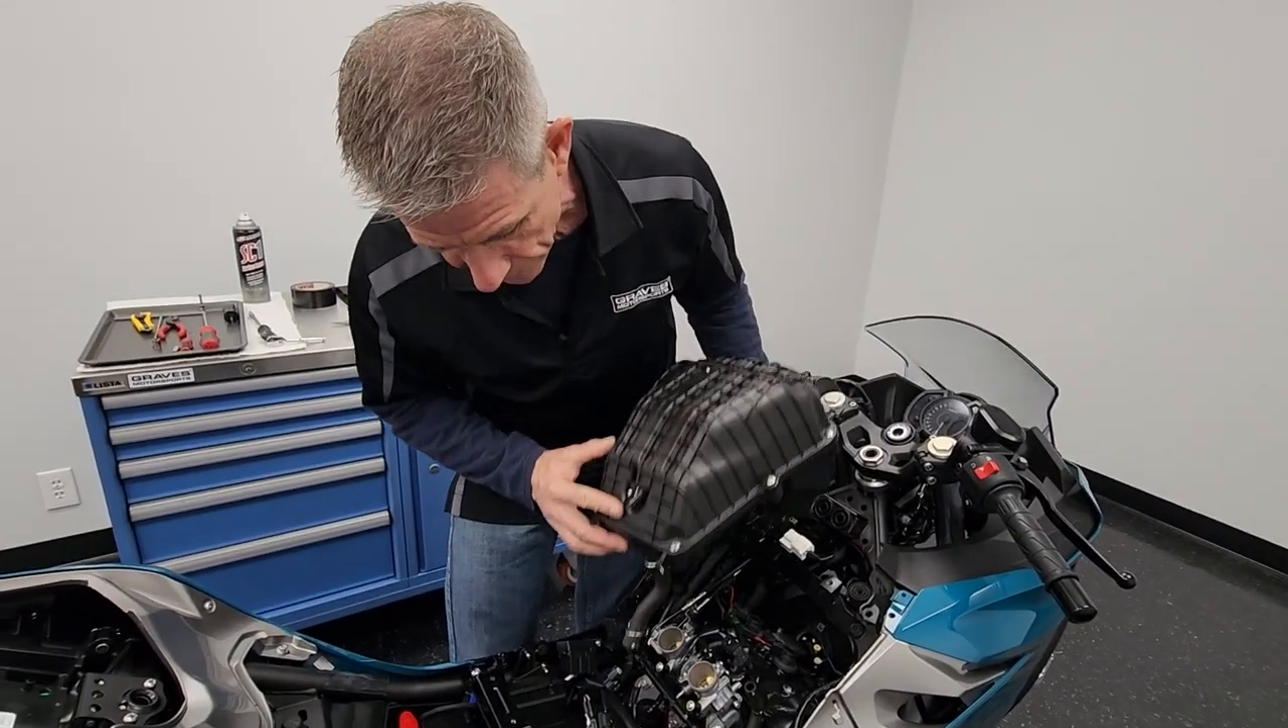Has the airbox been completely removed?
No.